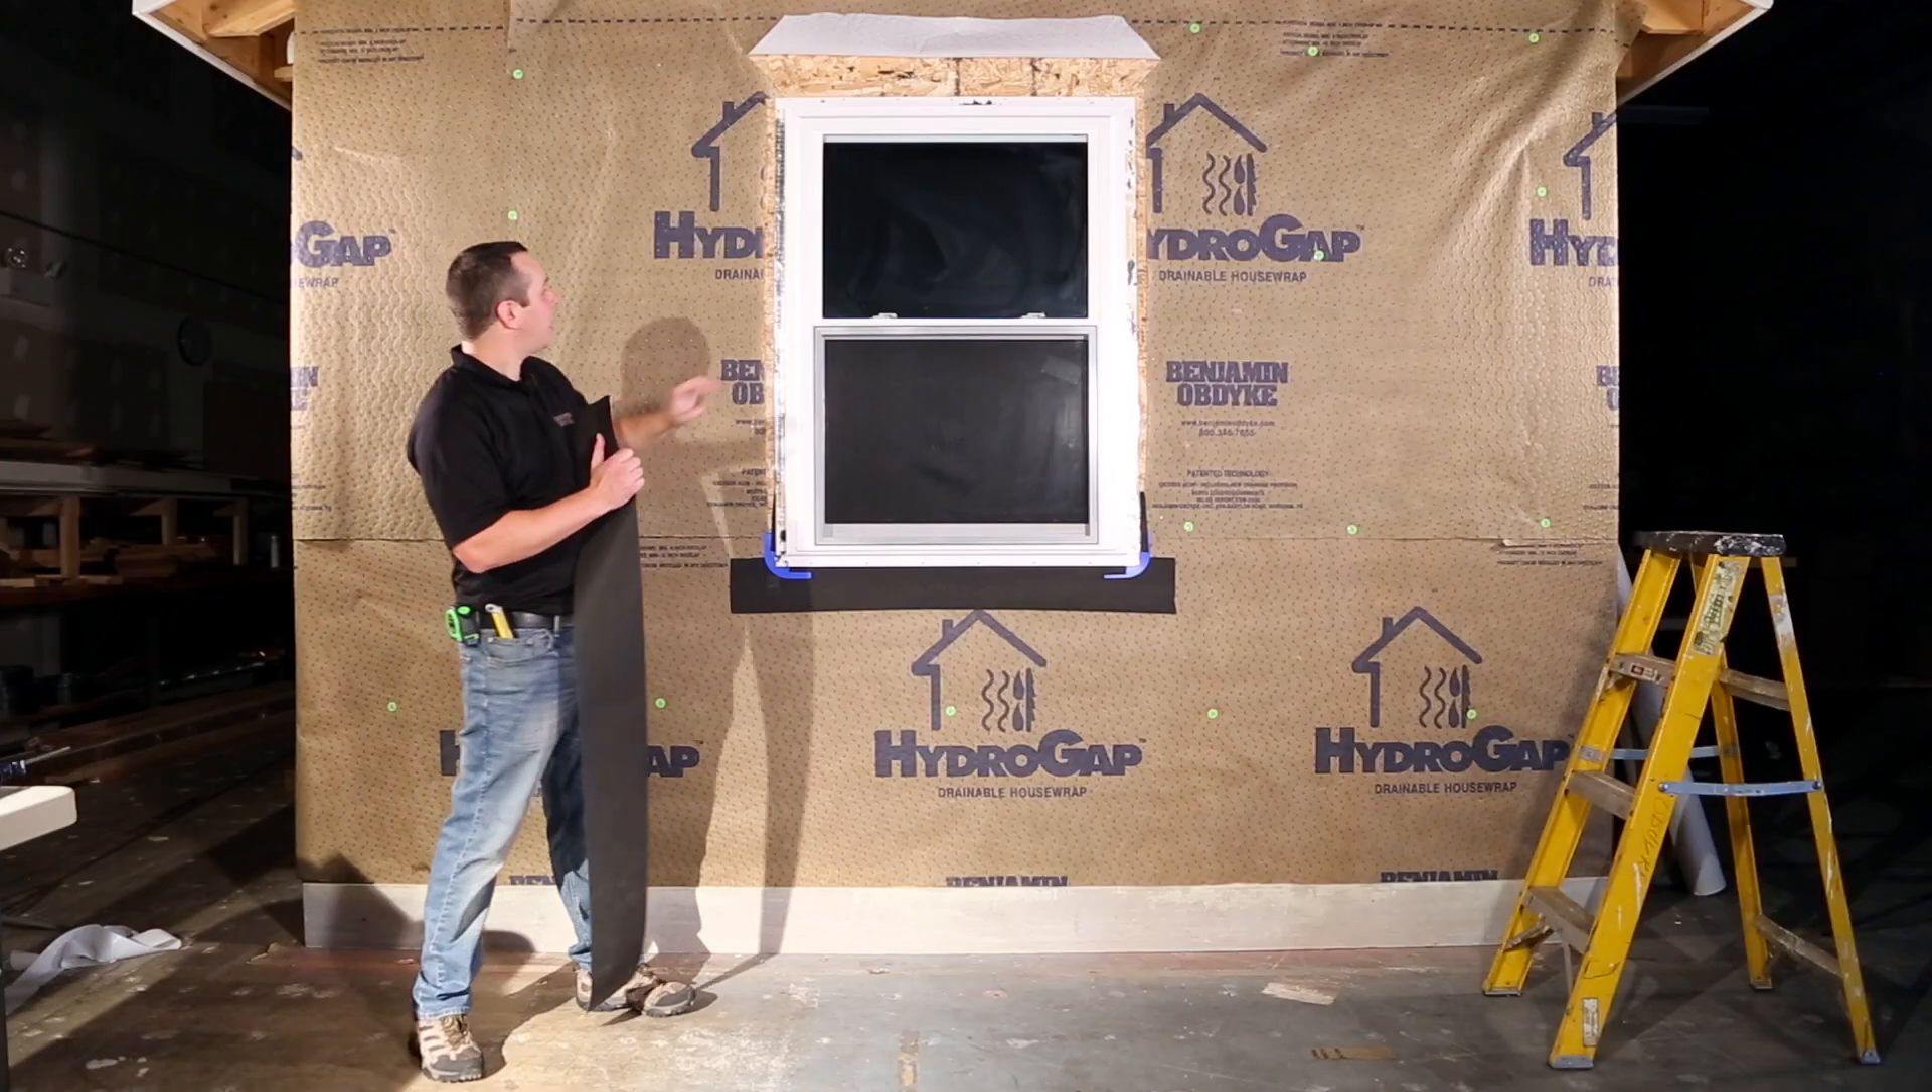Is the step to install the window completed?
Yes.